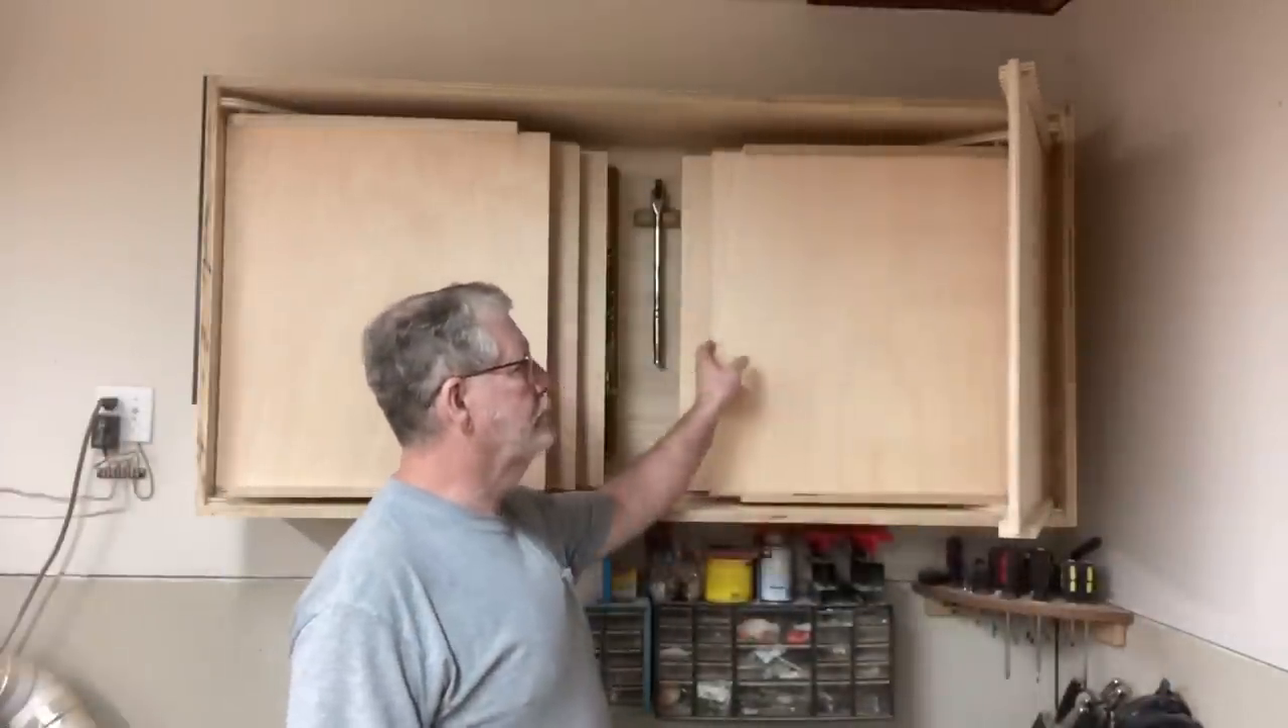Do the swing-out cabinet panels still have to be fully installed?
No.